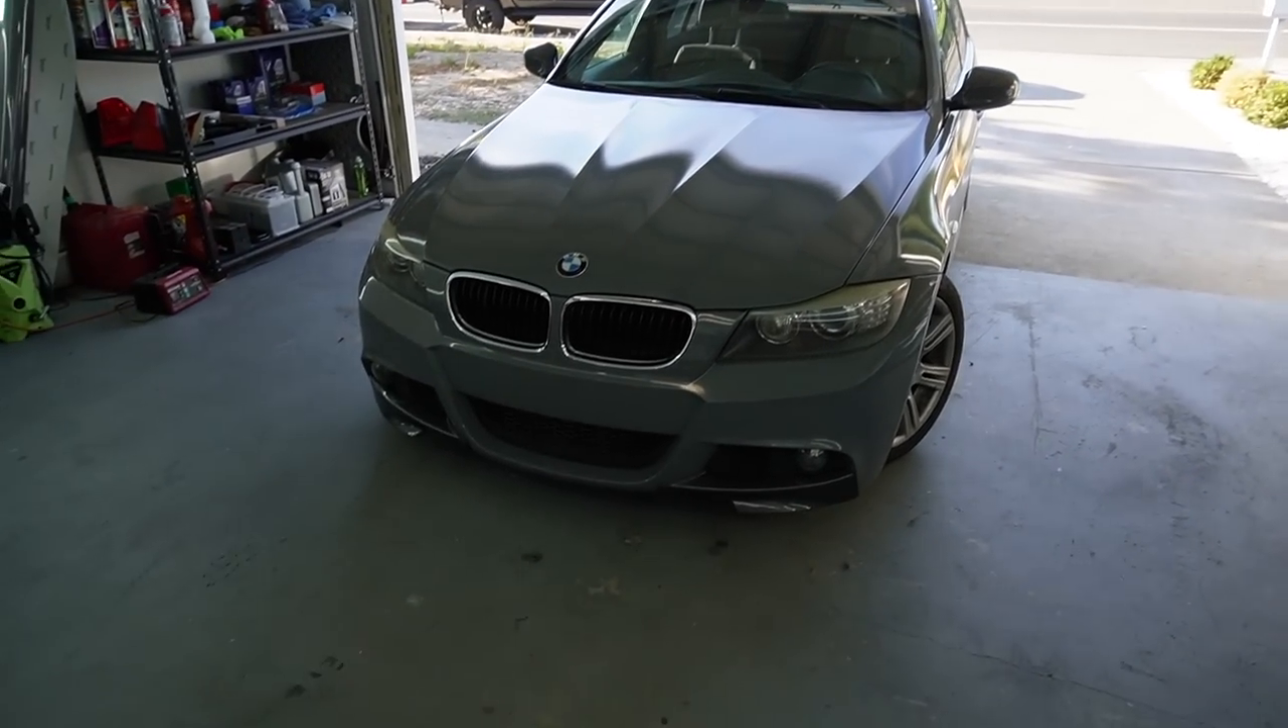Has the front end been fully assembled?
Yes.